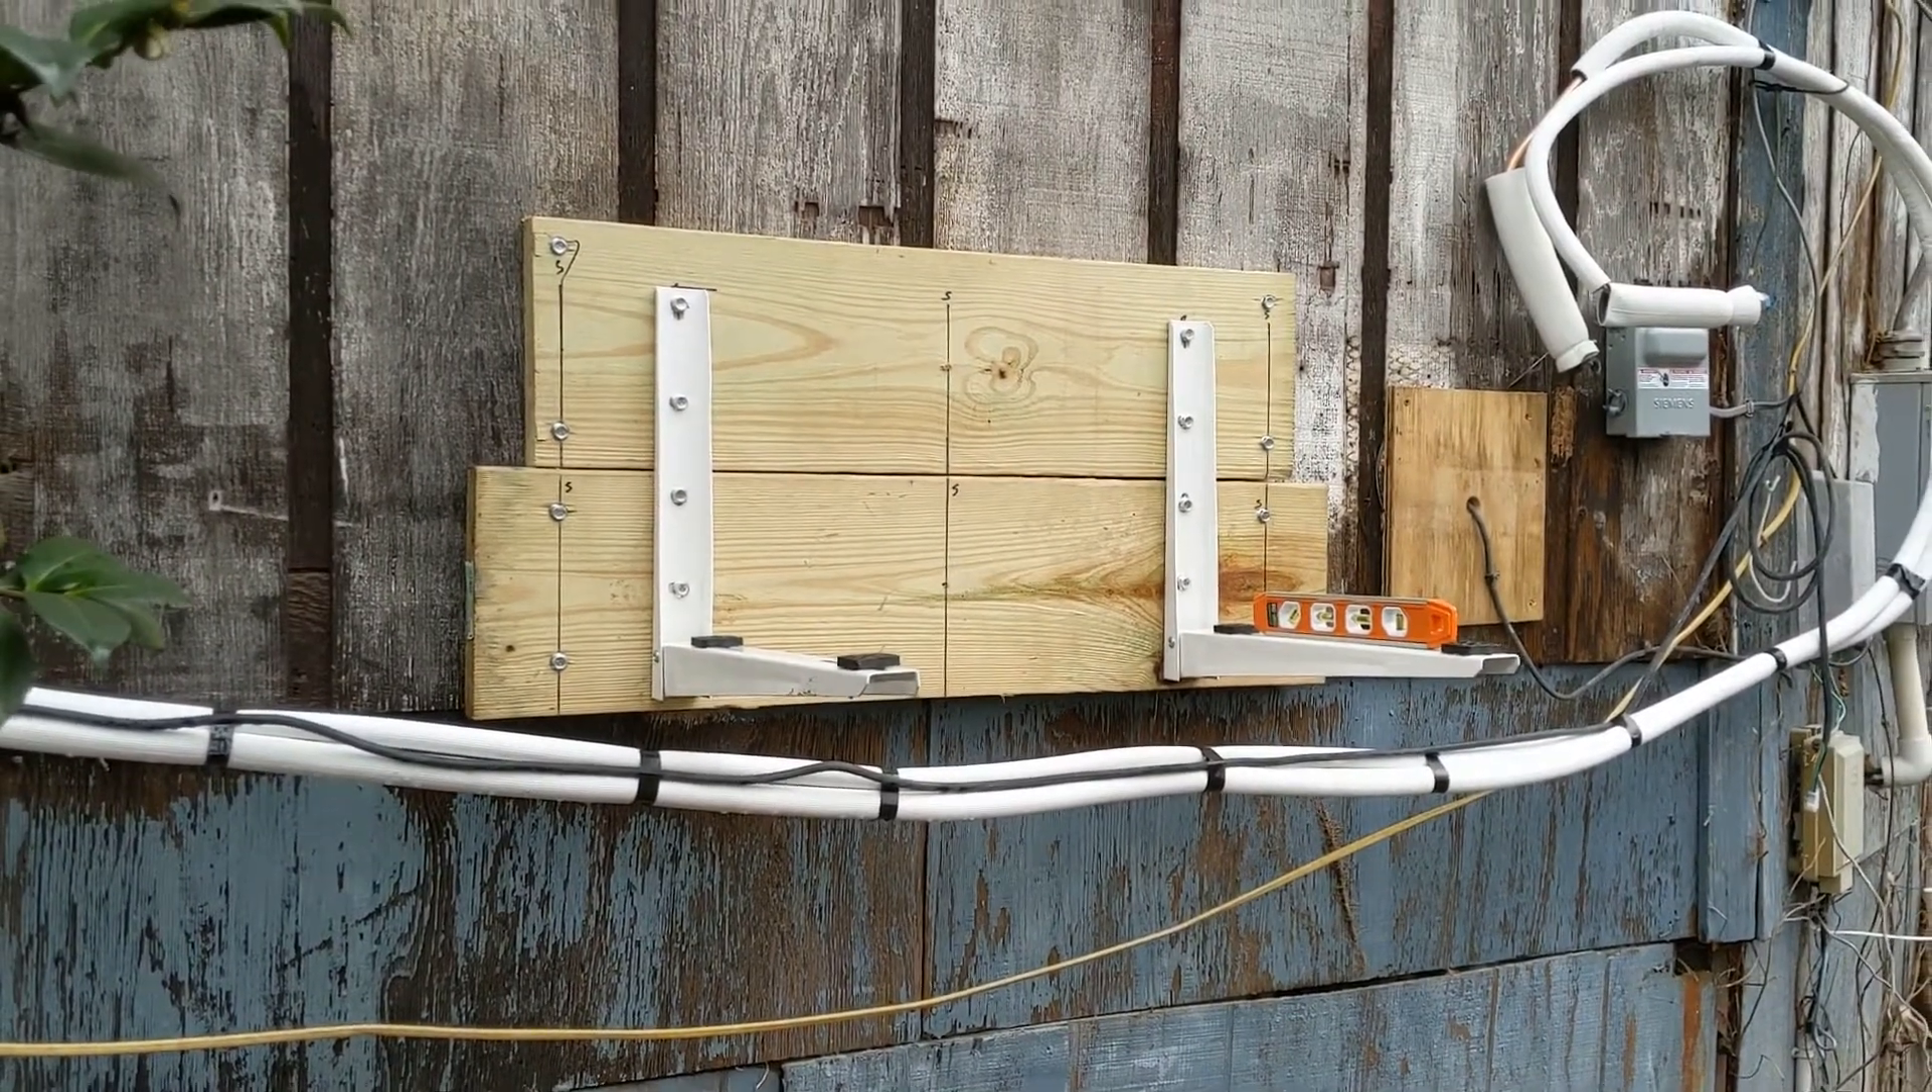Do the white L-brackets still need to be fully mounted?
No.